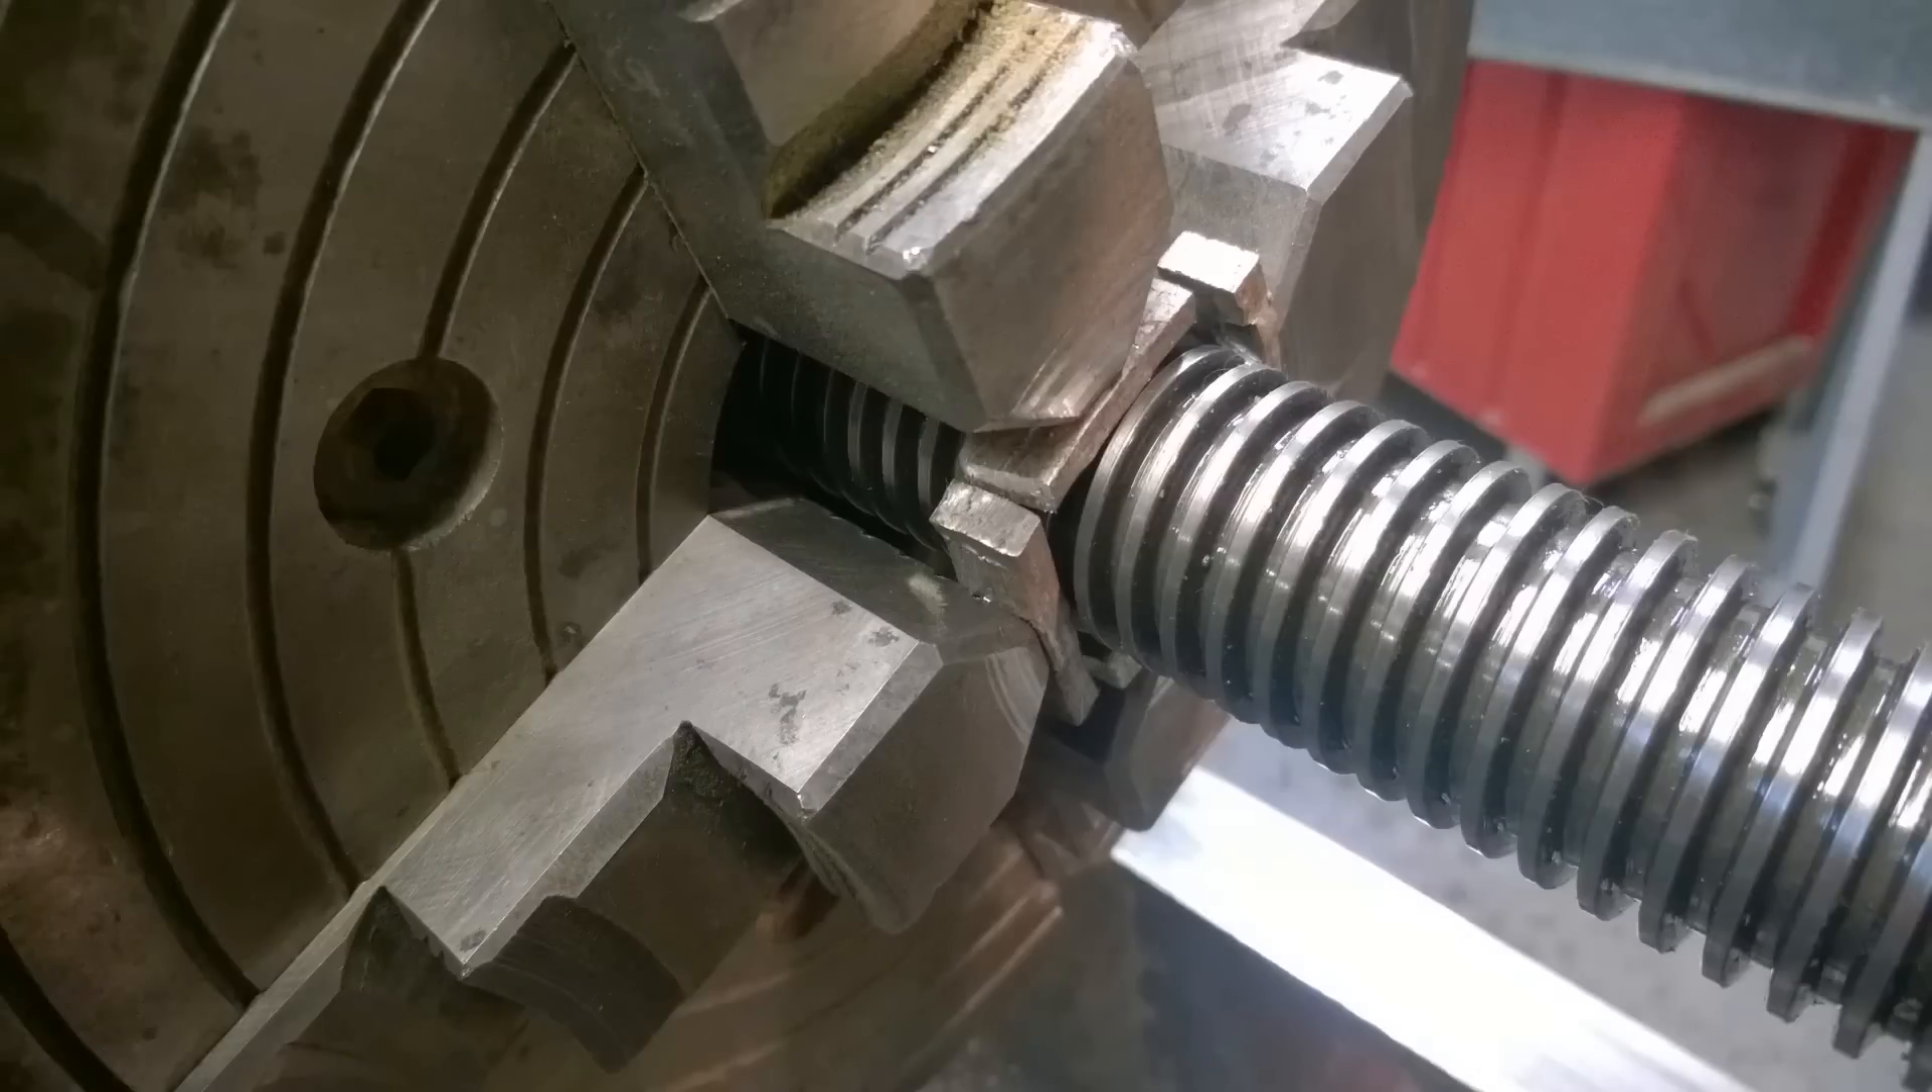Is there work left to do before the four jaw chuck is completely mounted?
No.